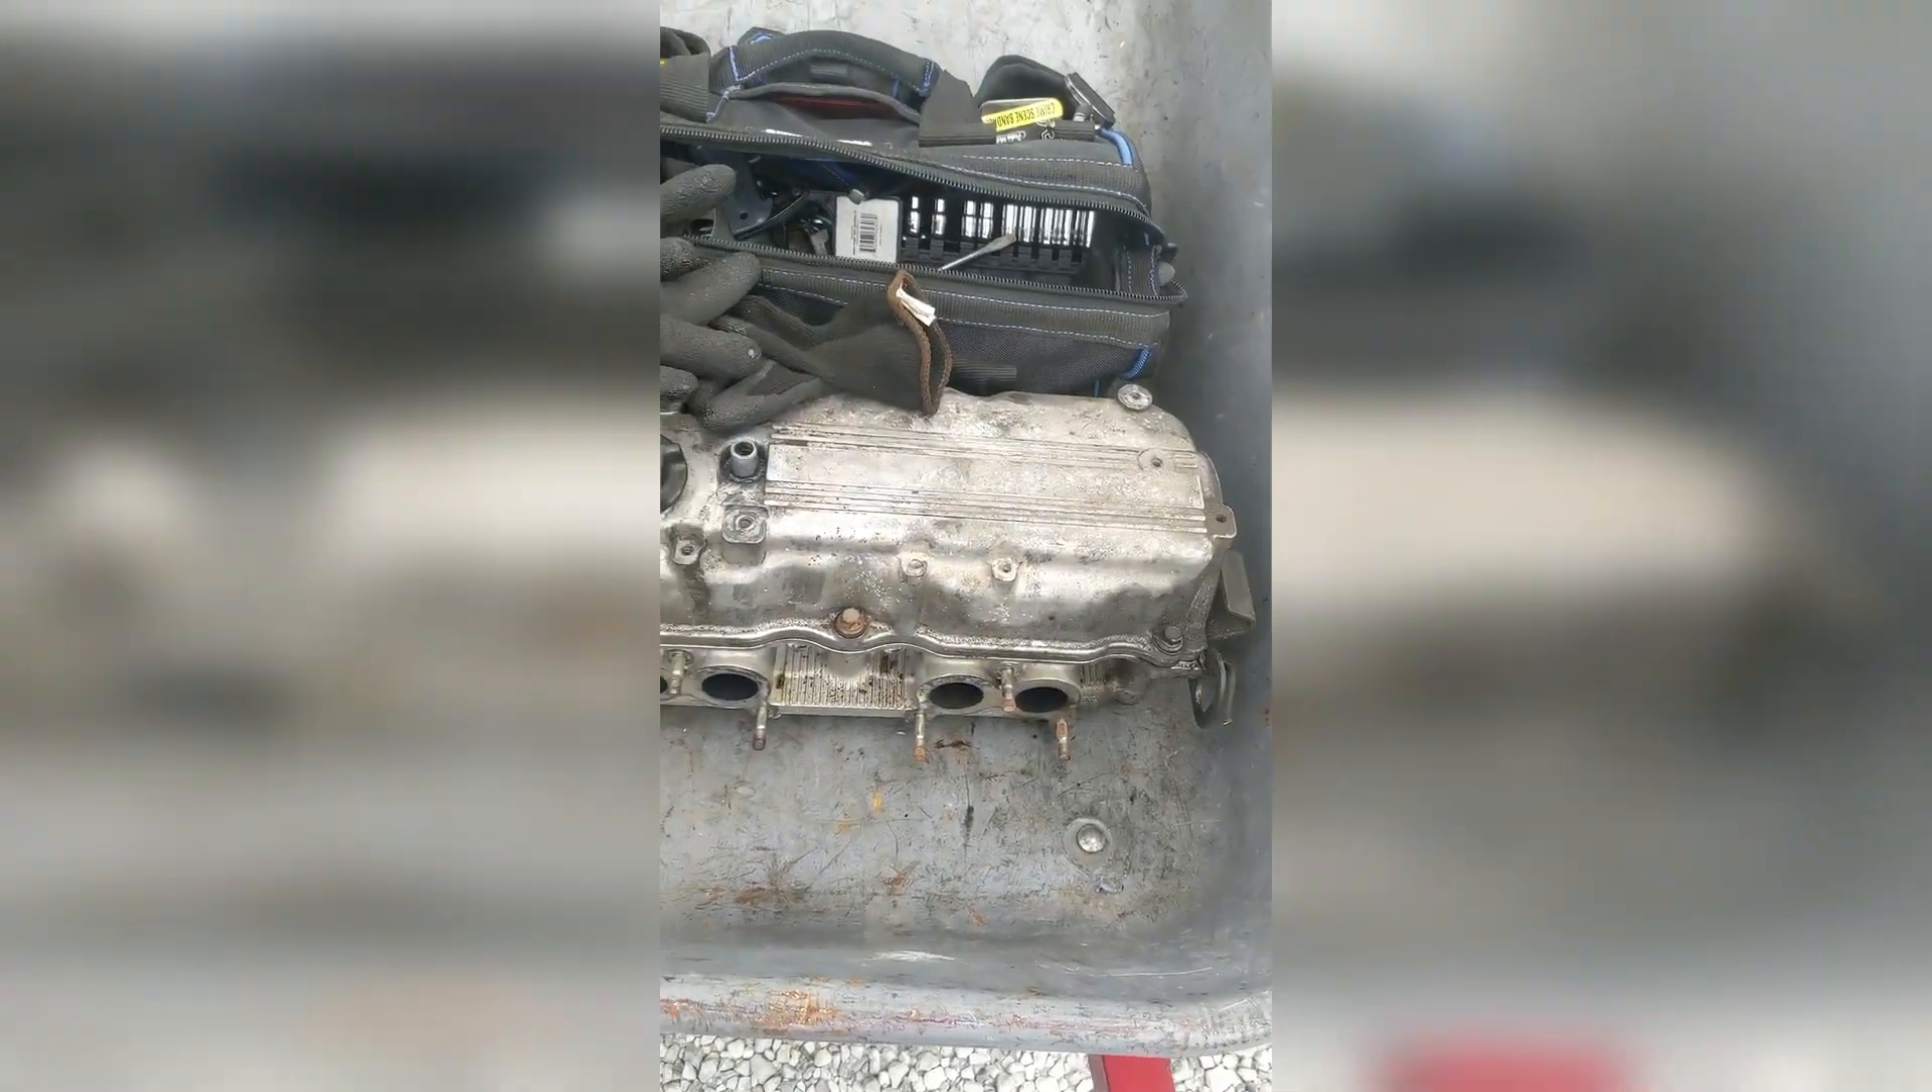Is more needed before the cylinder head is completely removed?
No.